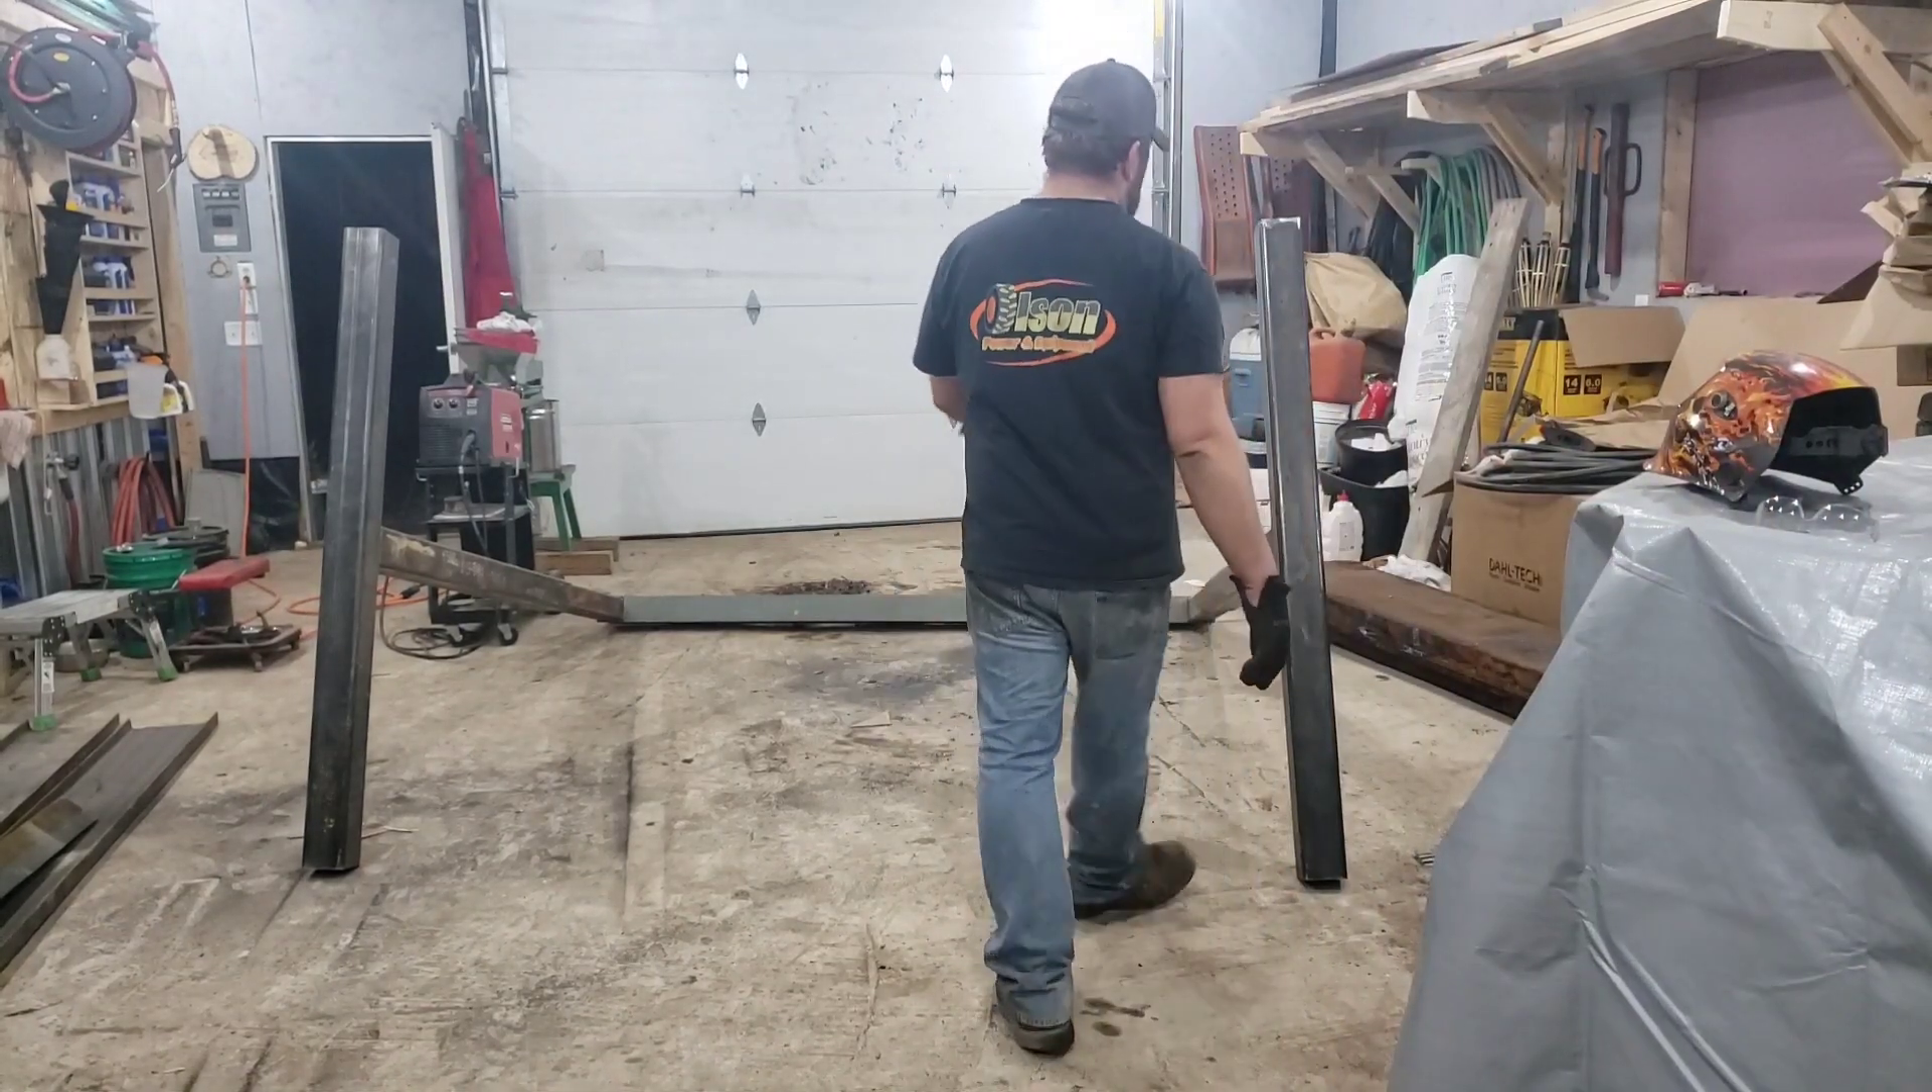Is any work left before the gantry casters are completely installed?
Yes.